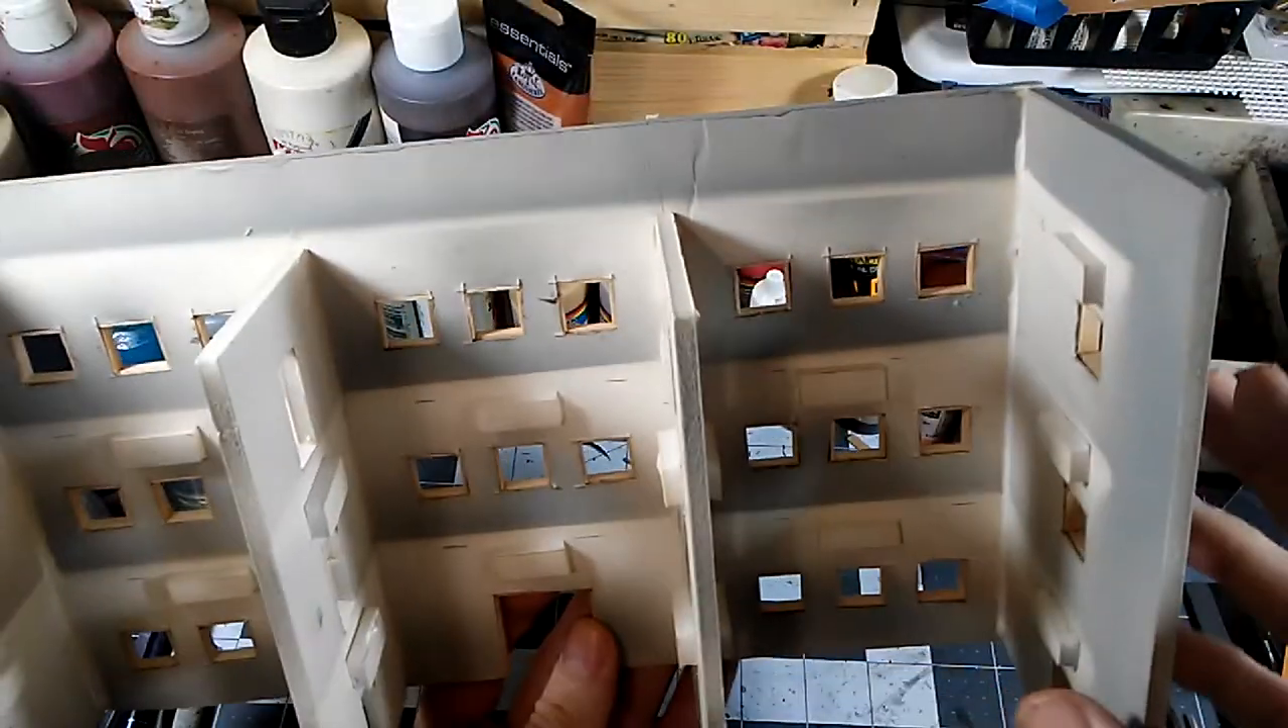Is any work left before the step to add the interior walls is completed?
No.